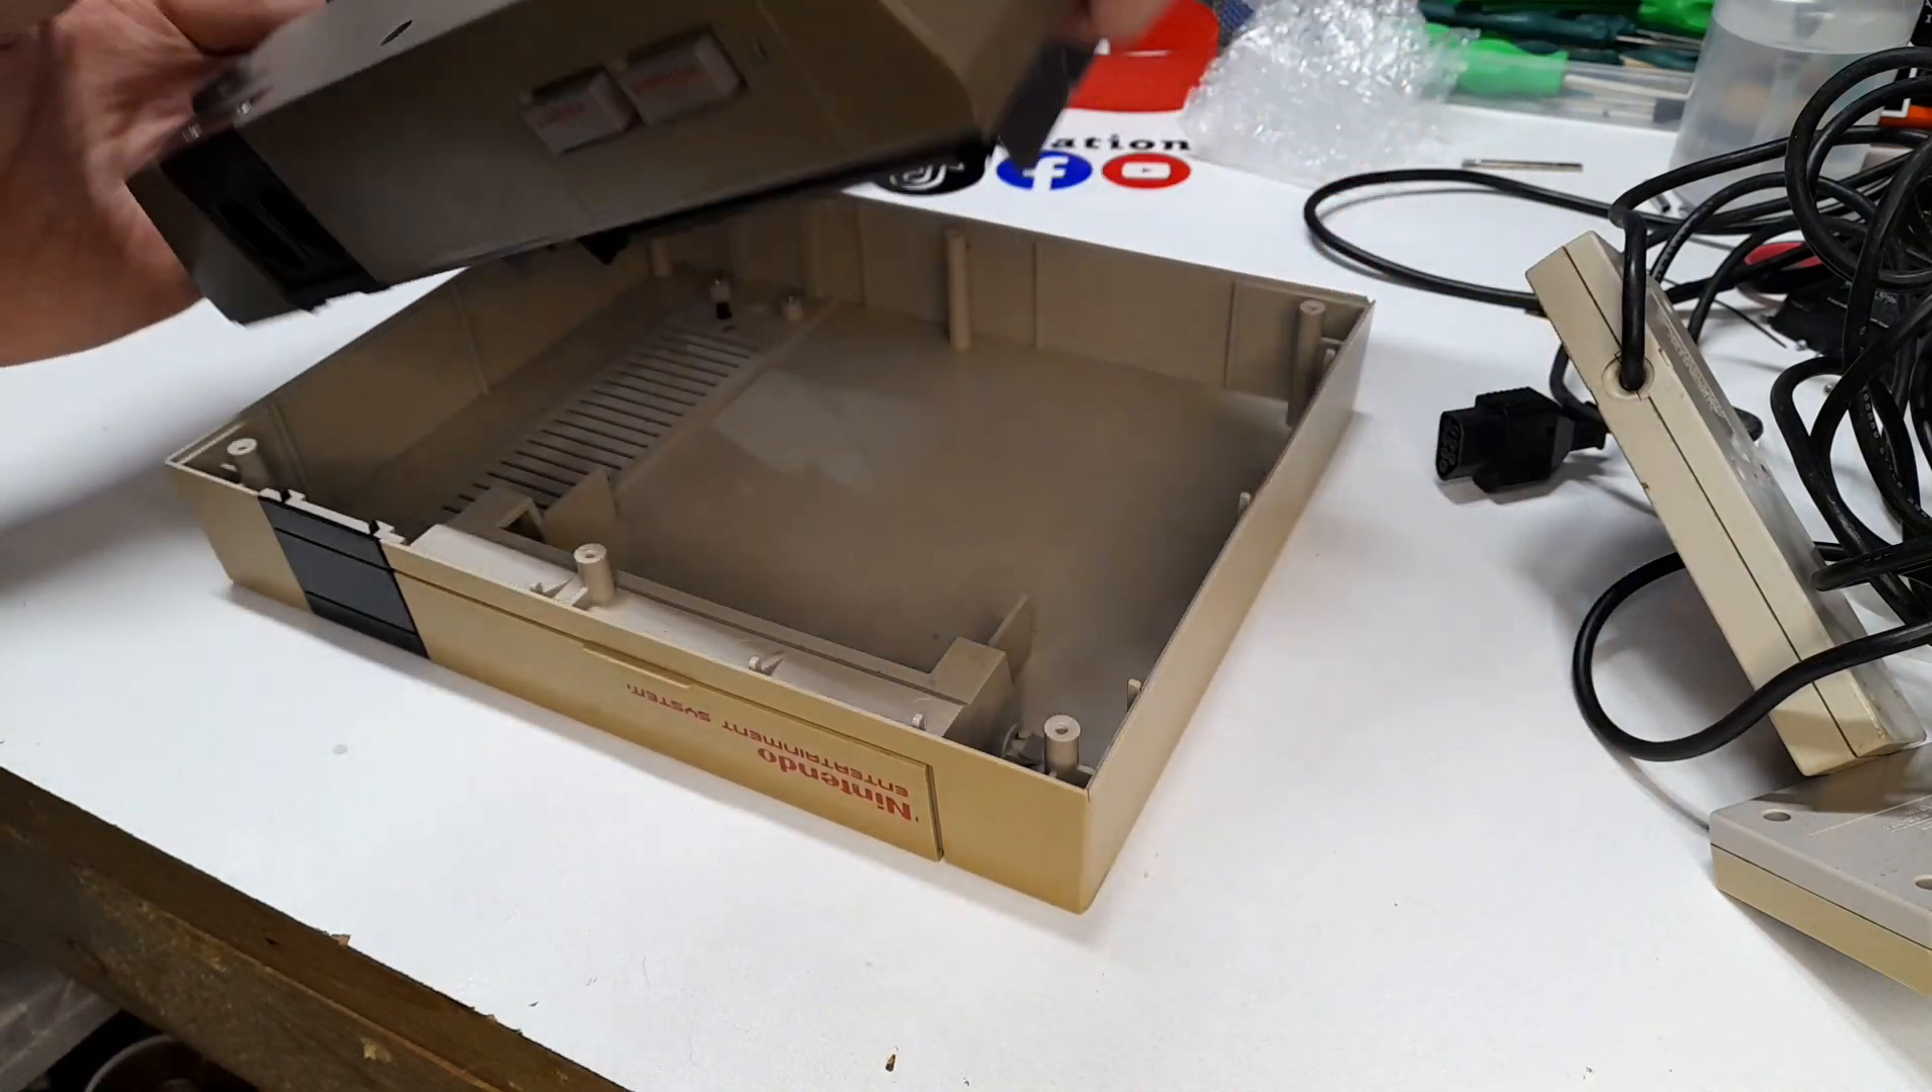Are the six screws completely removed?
Yes.